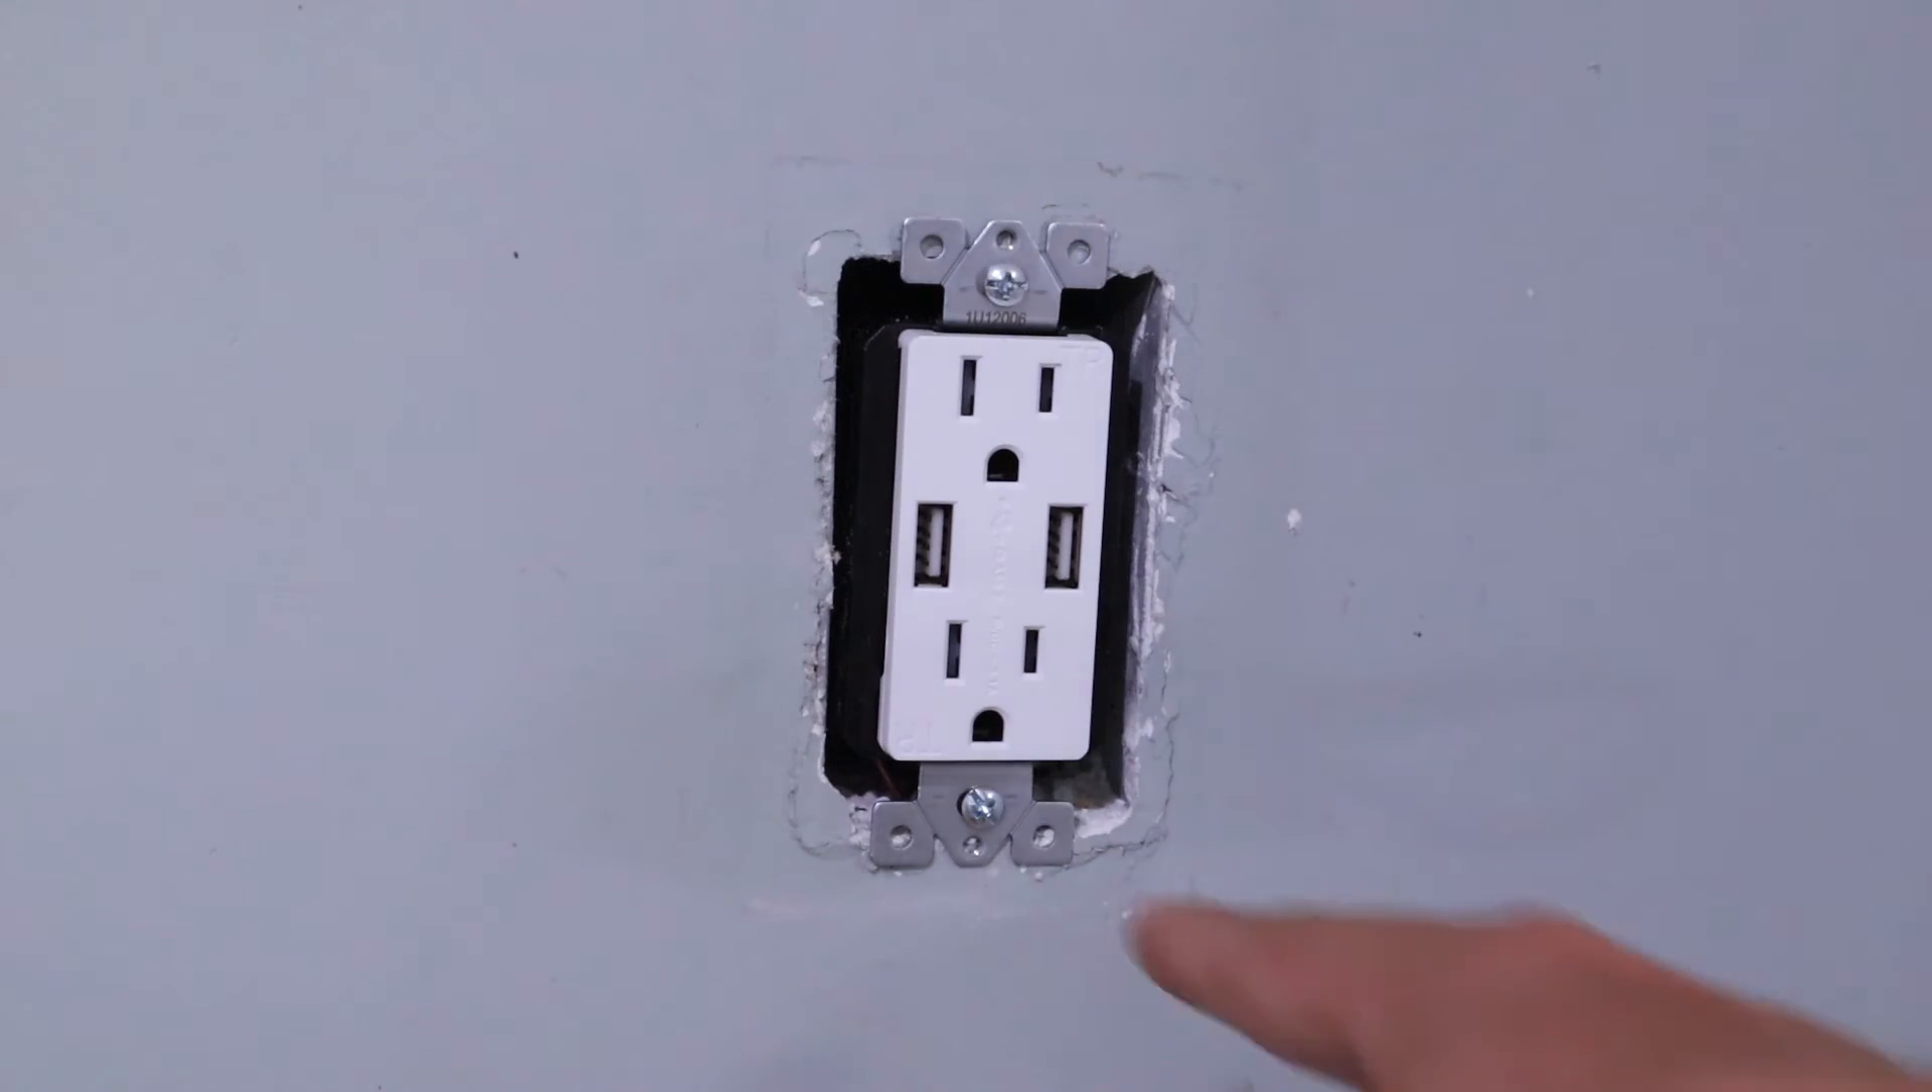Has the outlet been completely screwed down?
Yes.